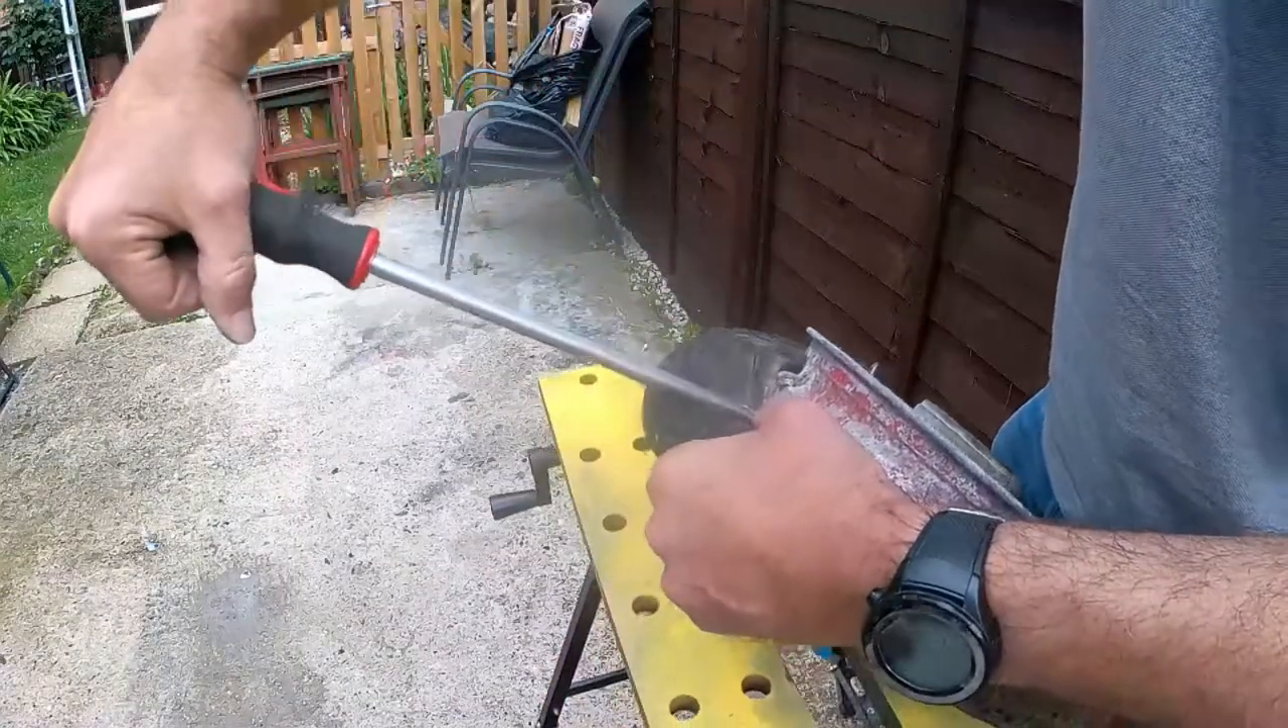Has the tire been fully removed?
No.